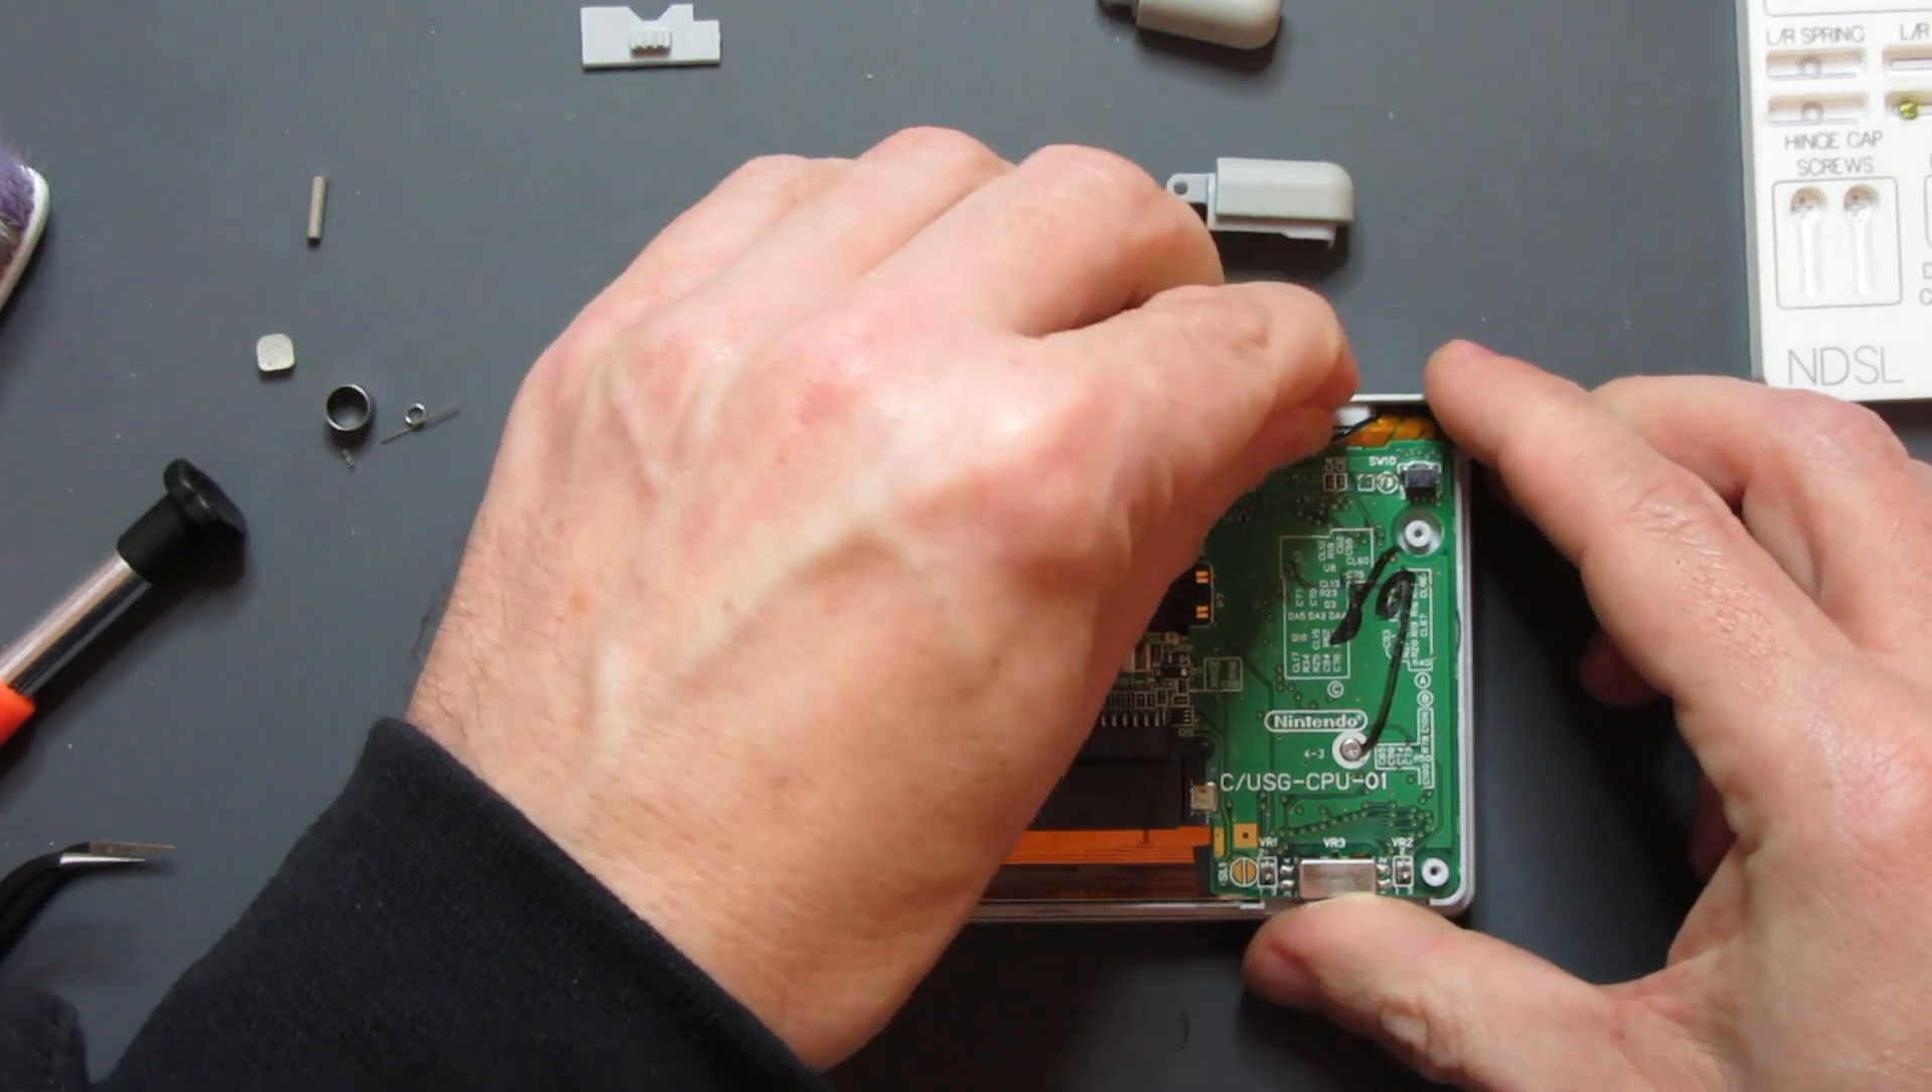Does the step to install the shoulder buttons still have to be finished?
Yes.